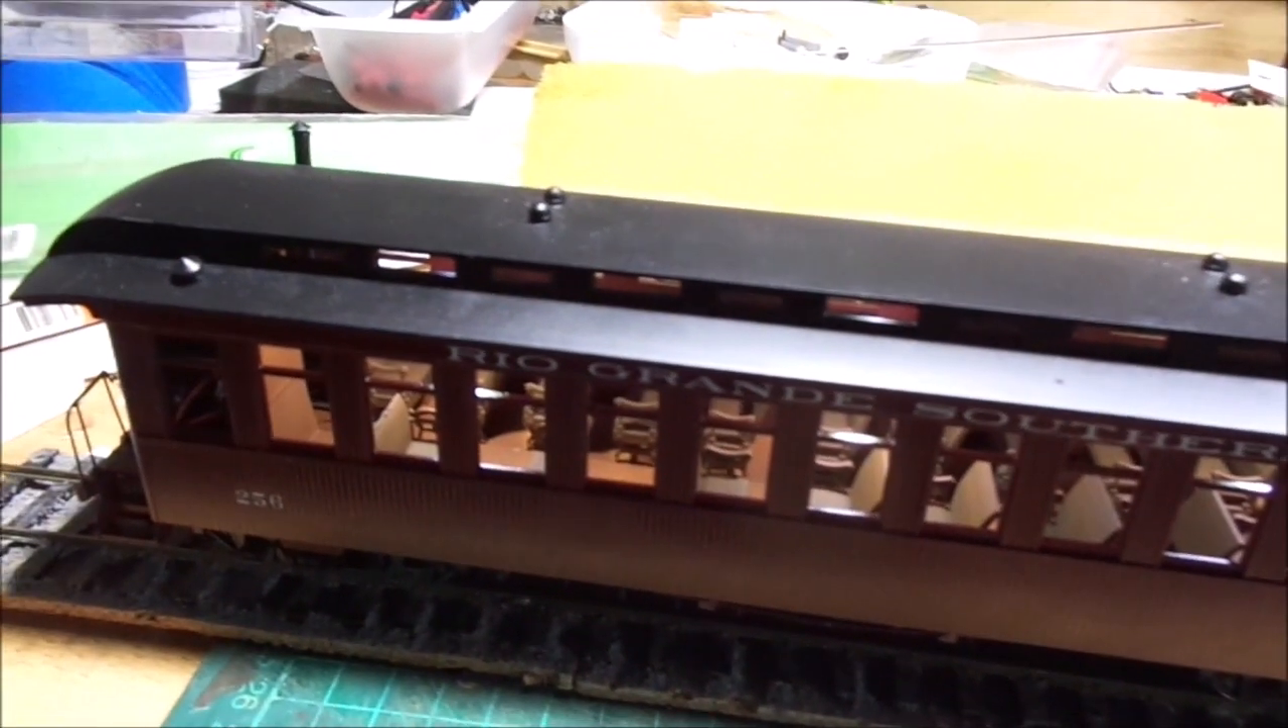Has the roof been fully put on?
Yes.